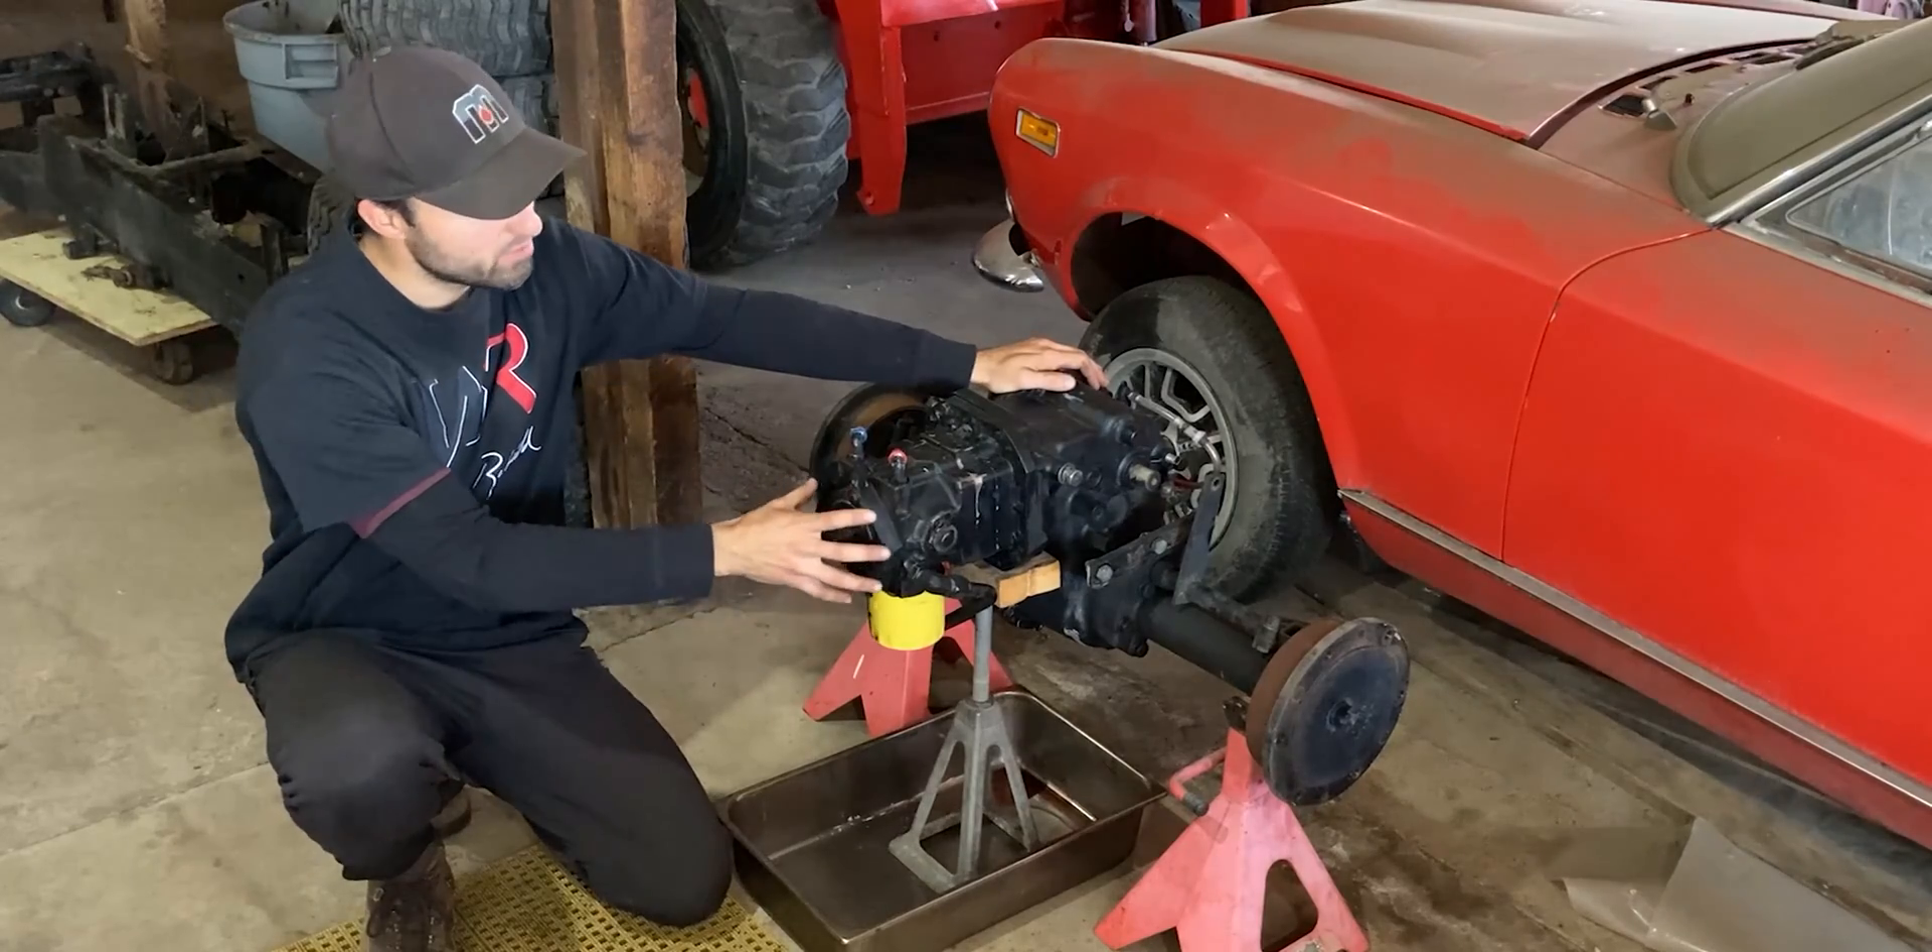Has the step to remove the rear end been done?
Yes.